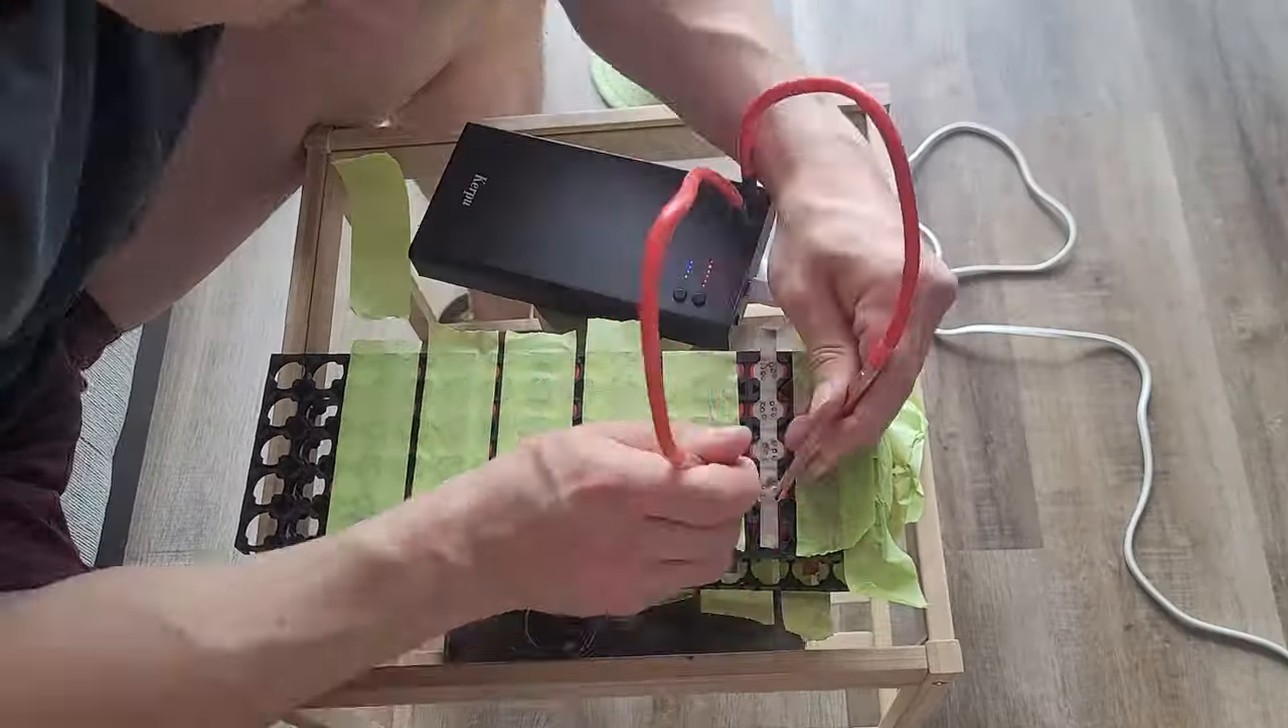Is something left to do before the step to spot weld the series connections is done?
Yes.